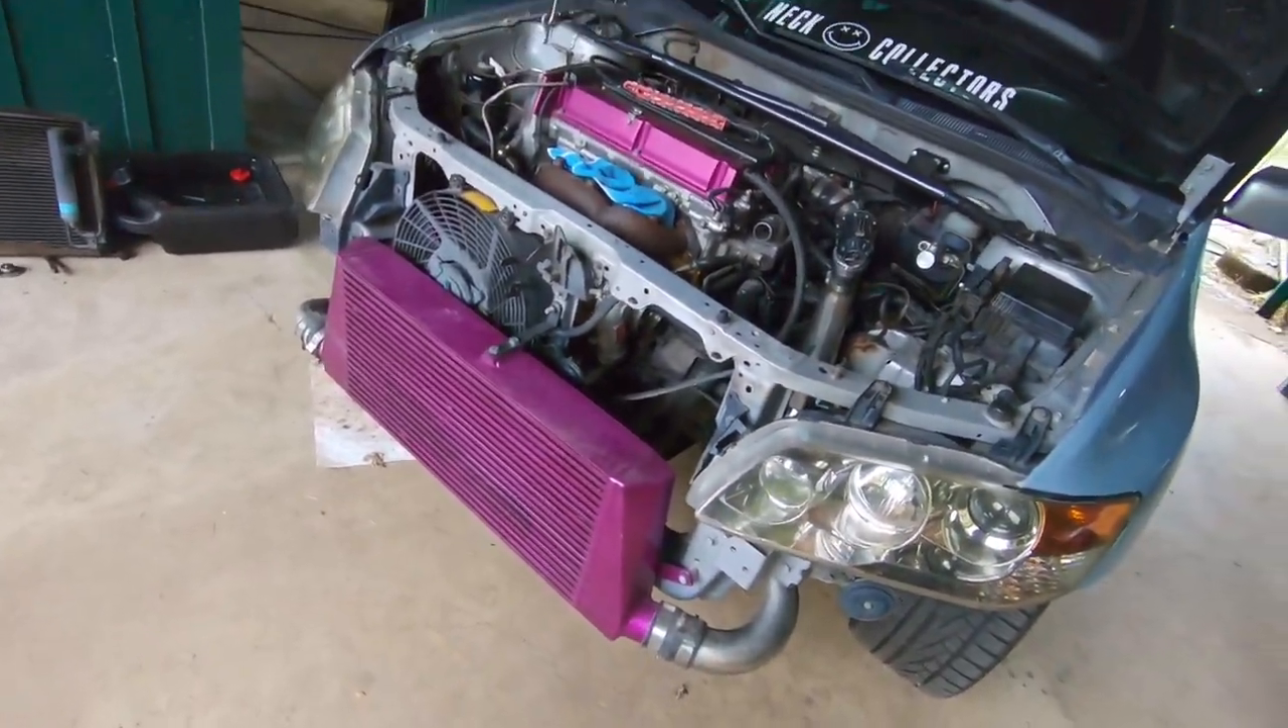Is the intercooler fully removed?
No.